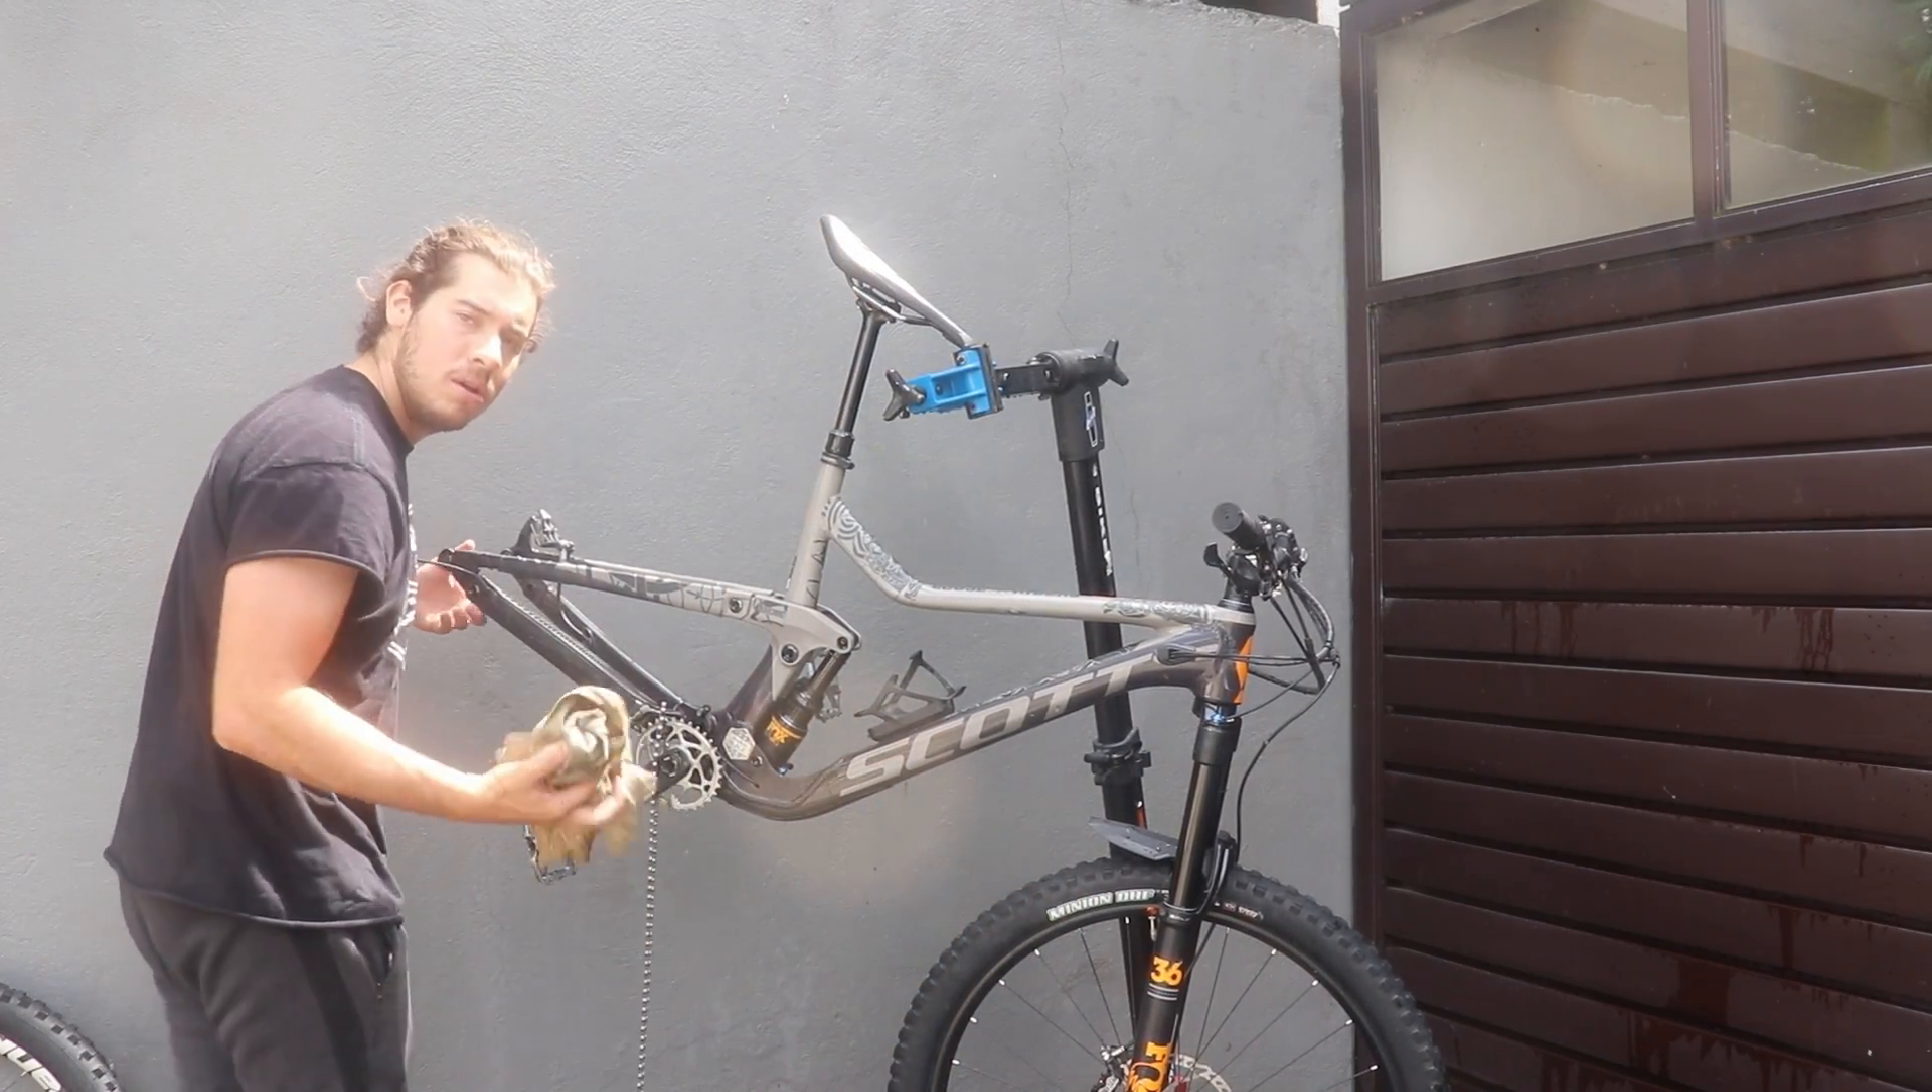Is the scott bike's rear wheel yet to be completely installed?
Yes.